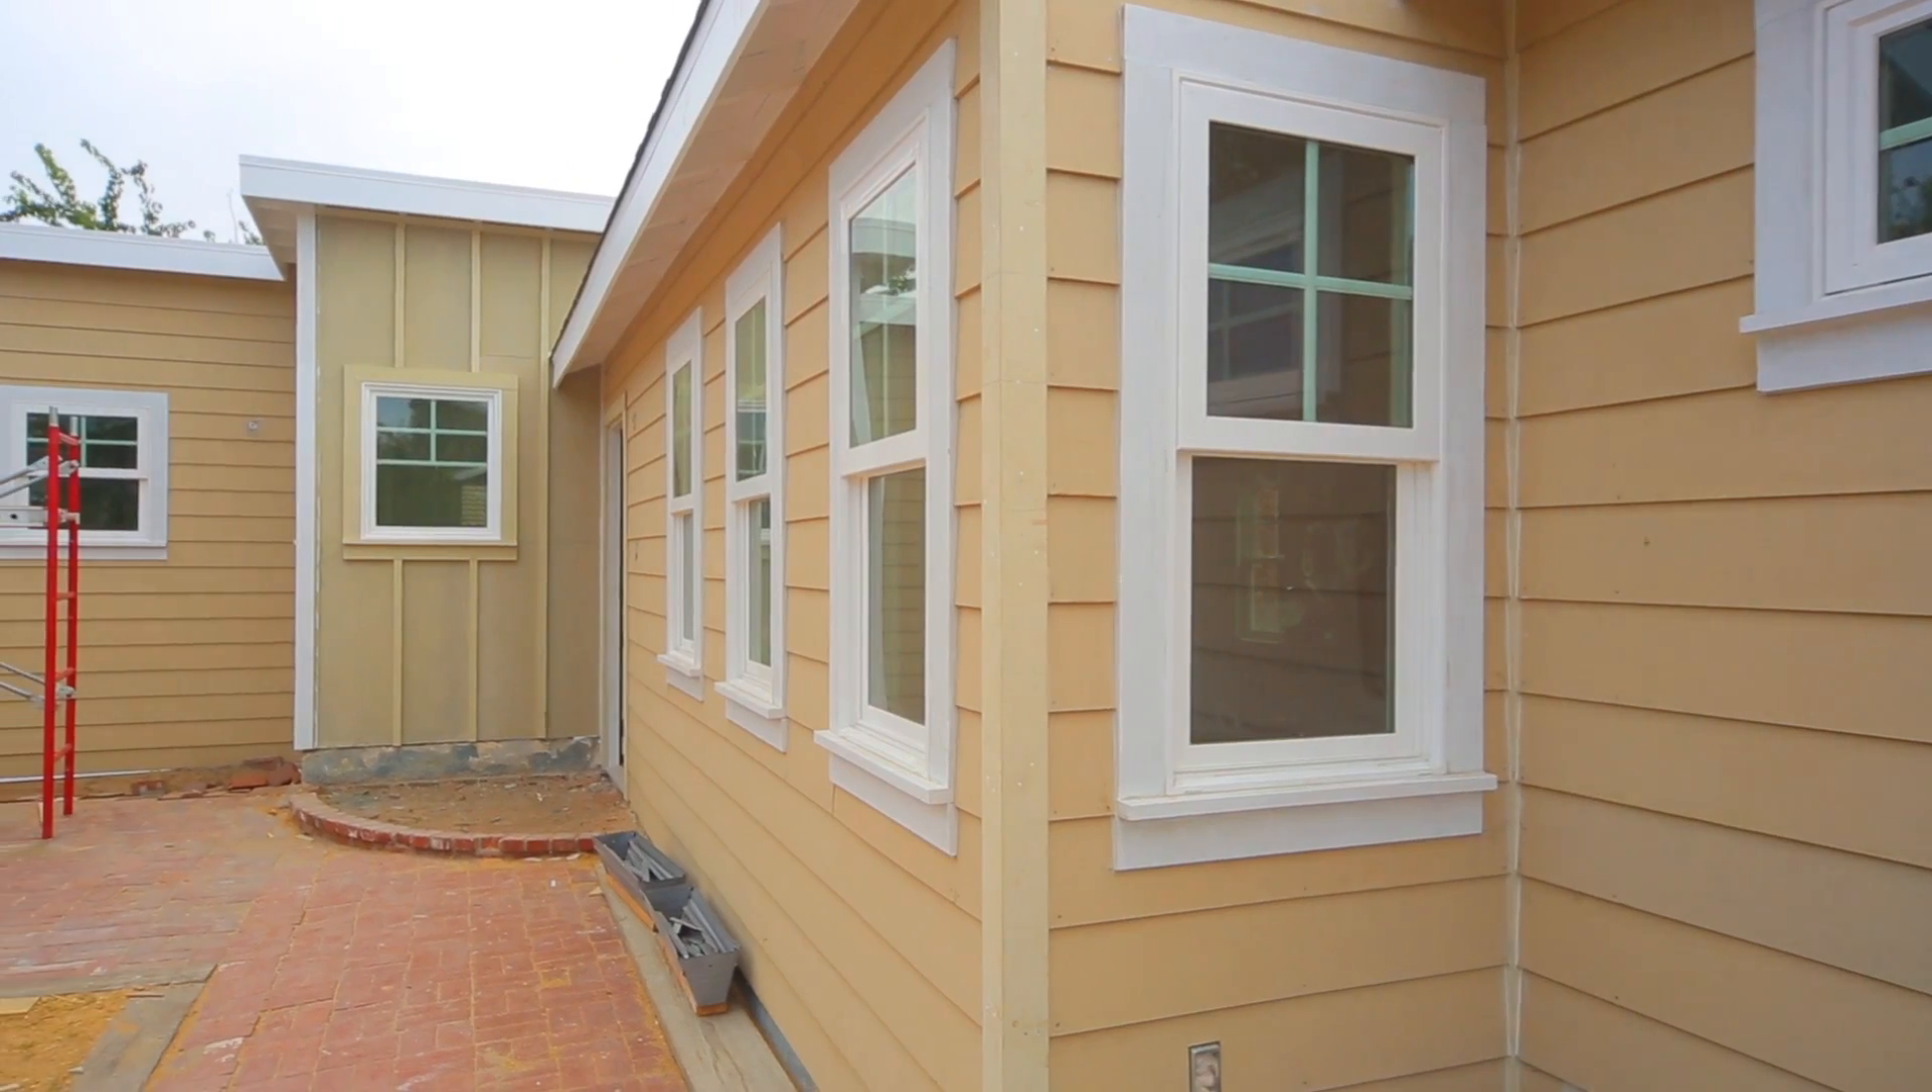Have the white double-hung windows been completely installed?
Yes.